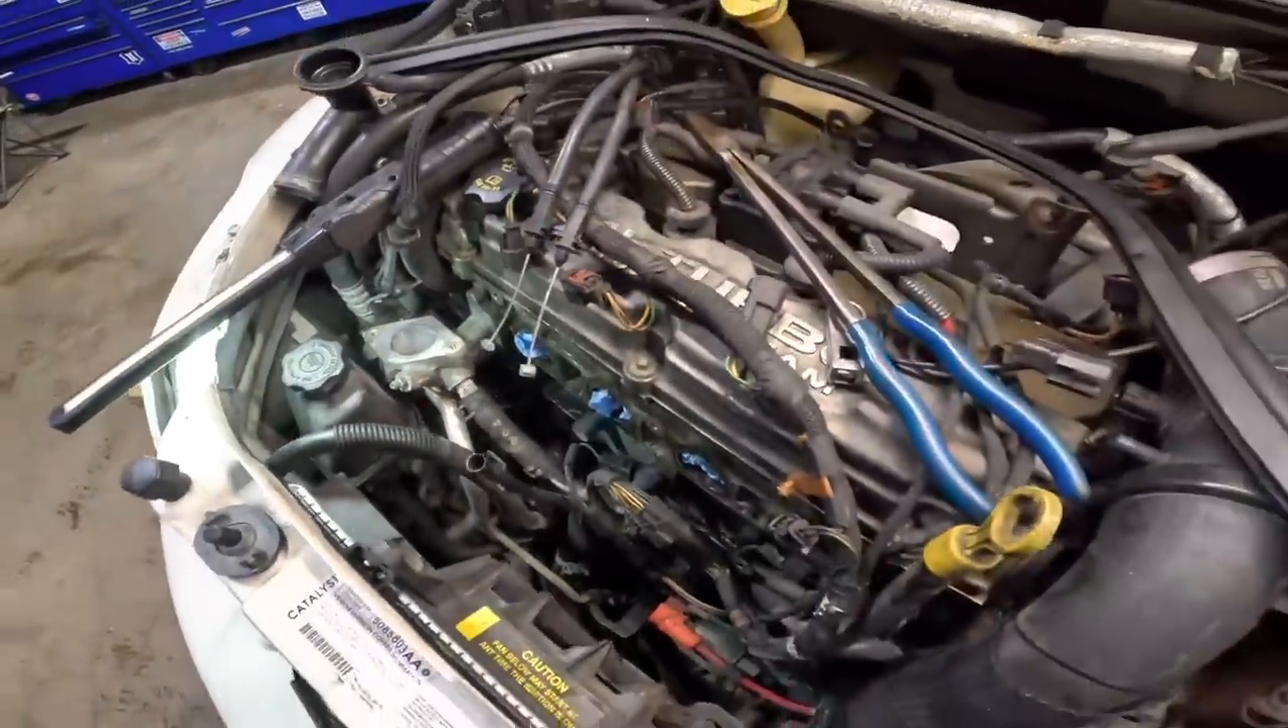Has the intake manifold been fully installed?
No.